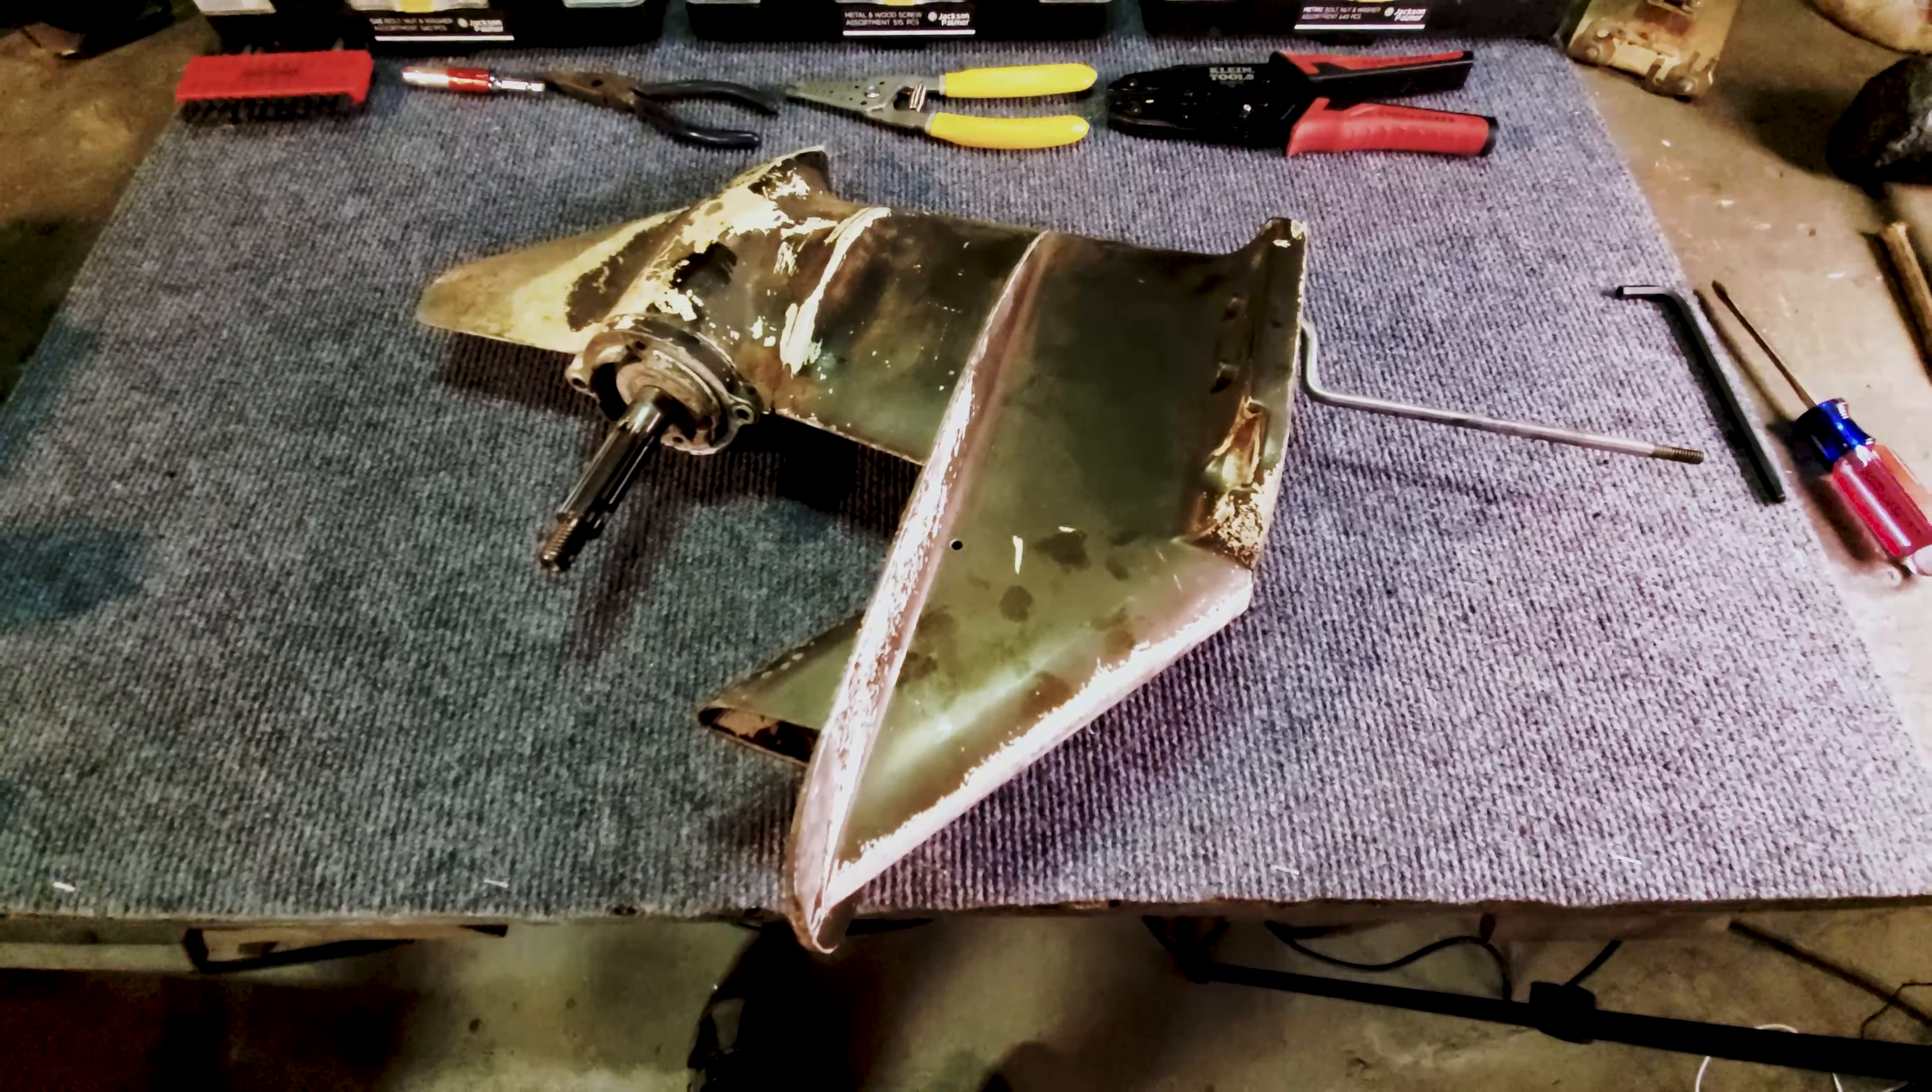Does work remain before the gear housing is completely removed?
No.